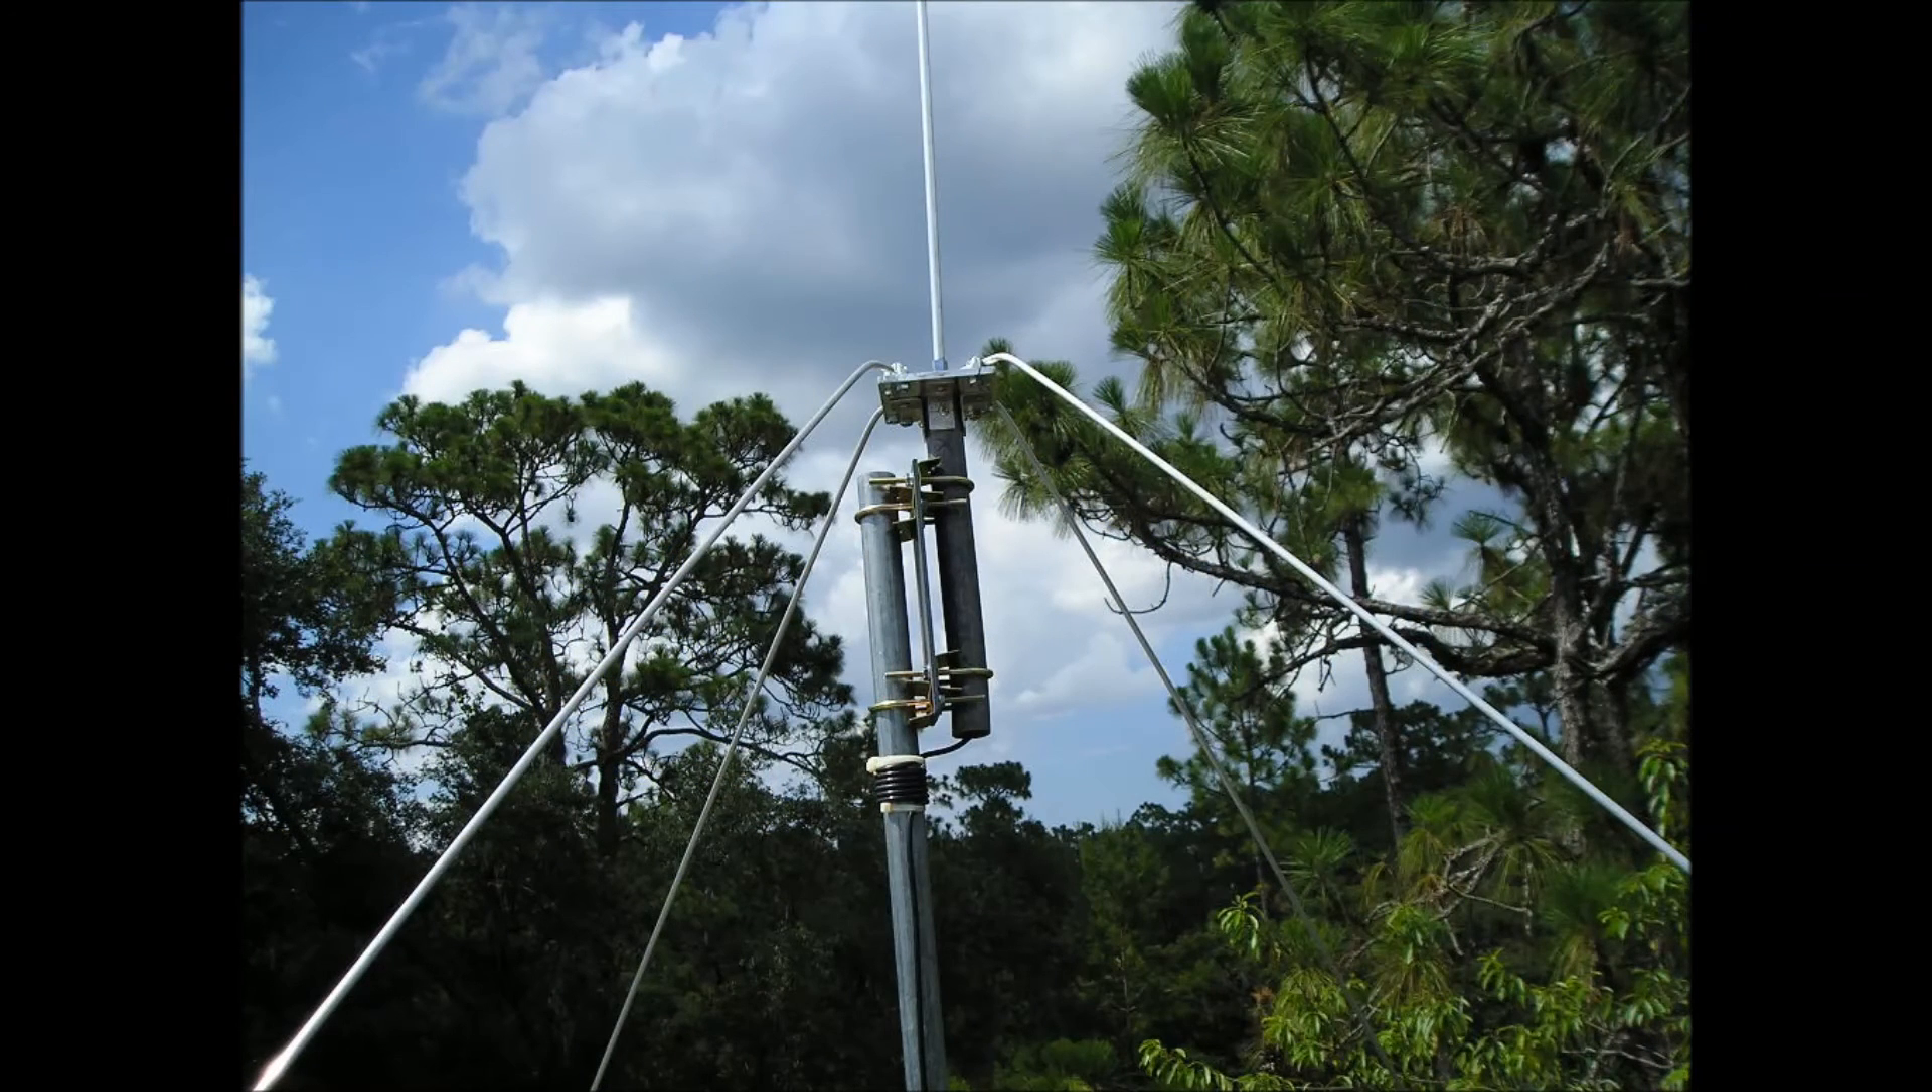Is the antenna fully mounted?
Yes.